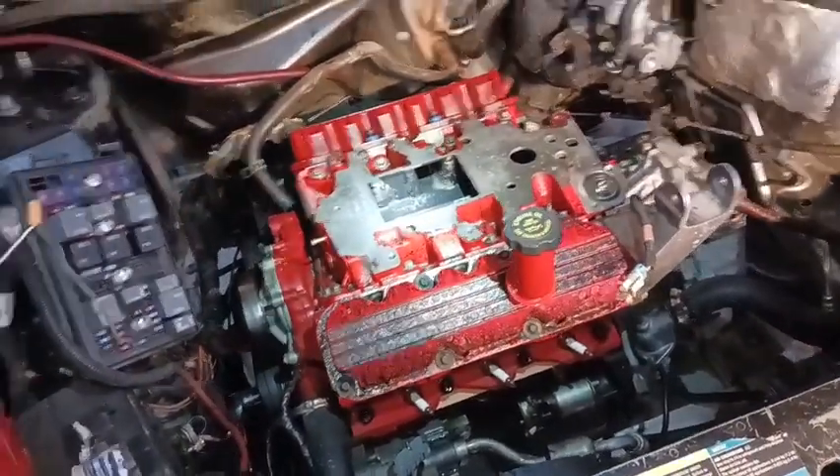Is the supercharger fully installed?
No.